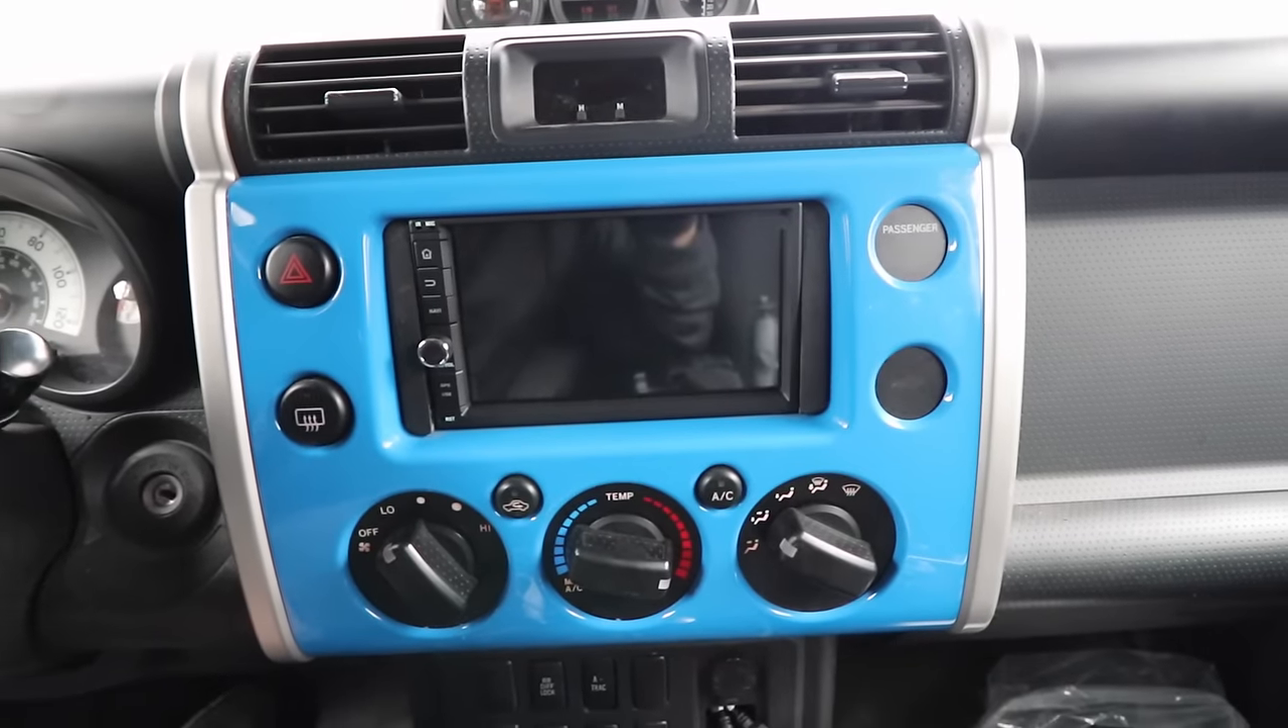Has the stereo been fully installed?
Yes.